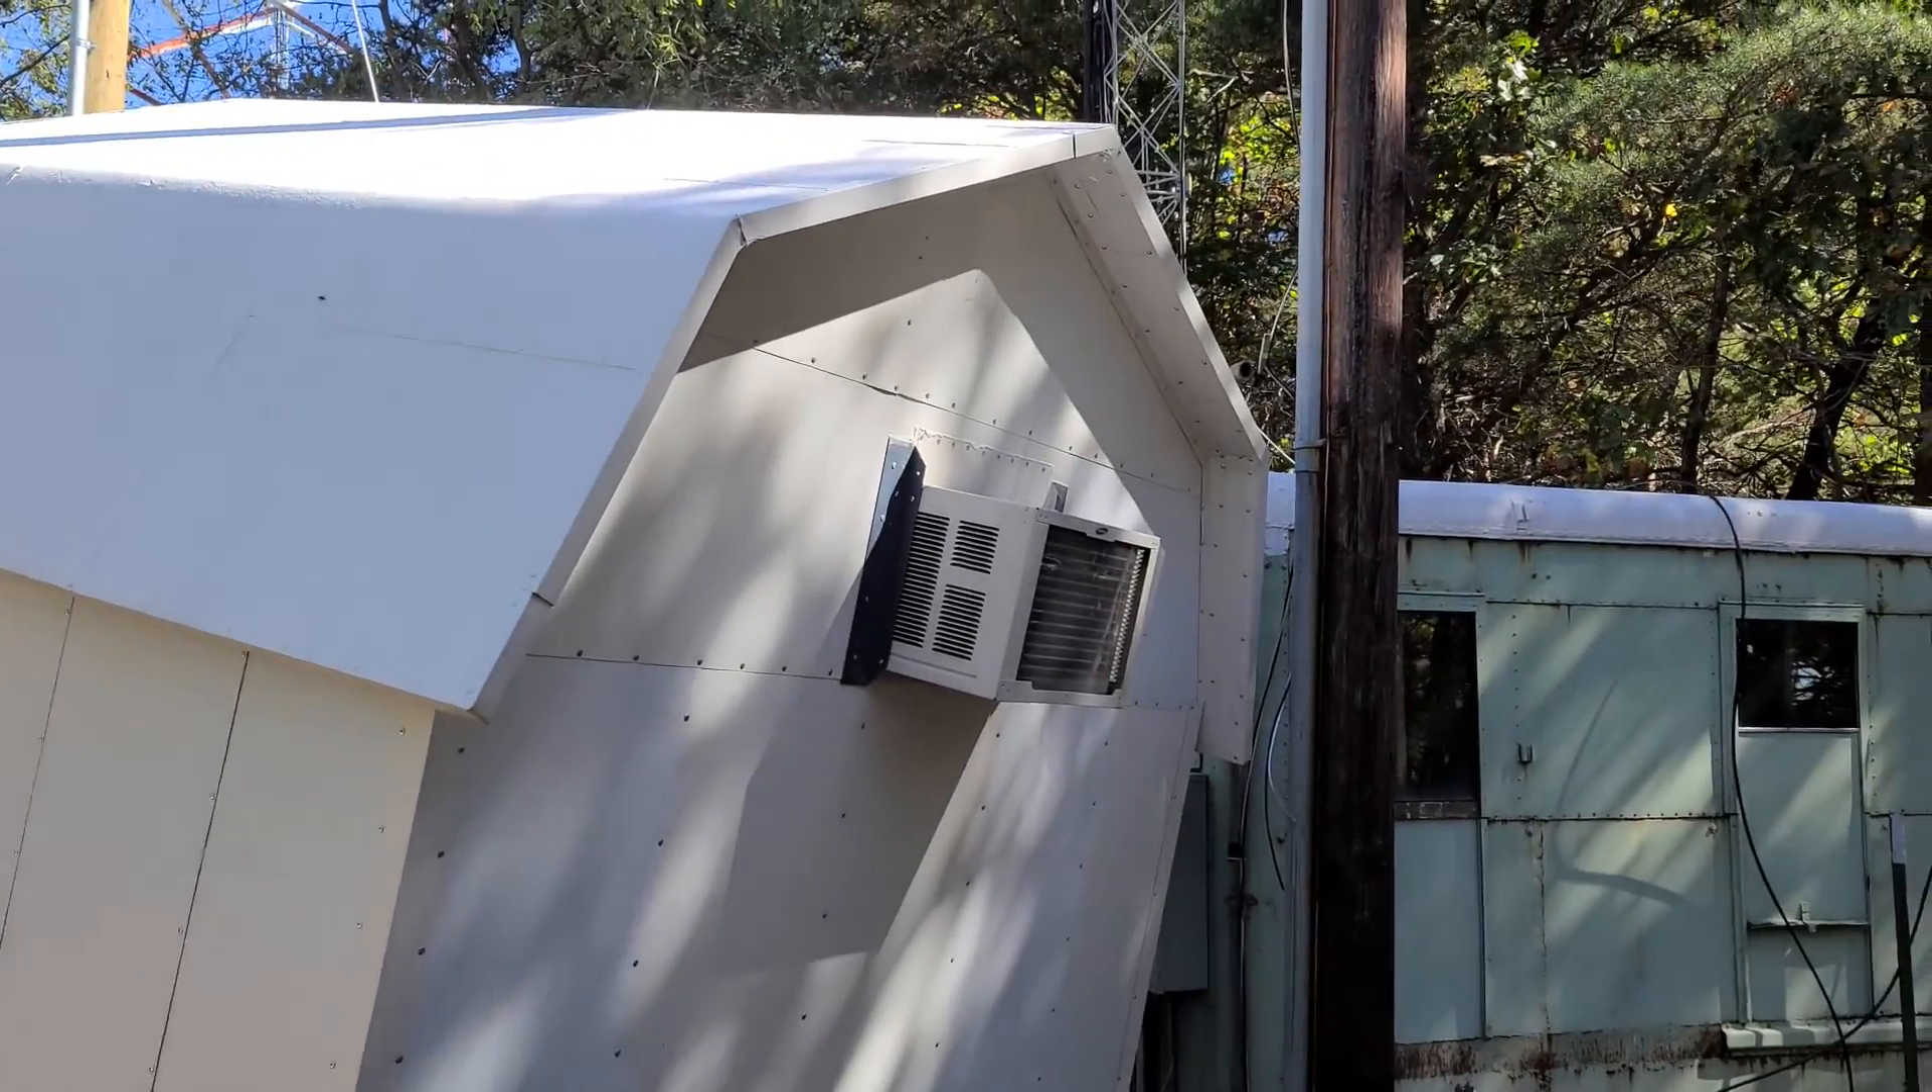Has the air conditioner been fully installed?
Yes.